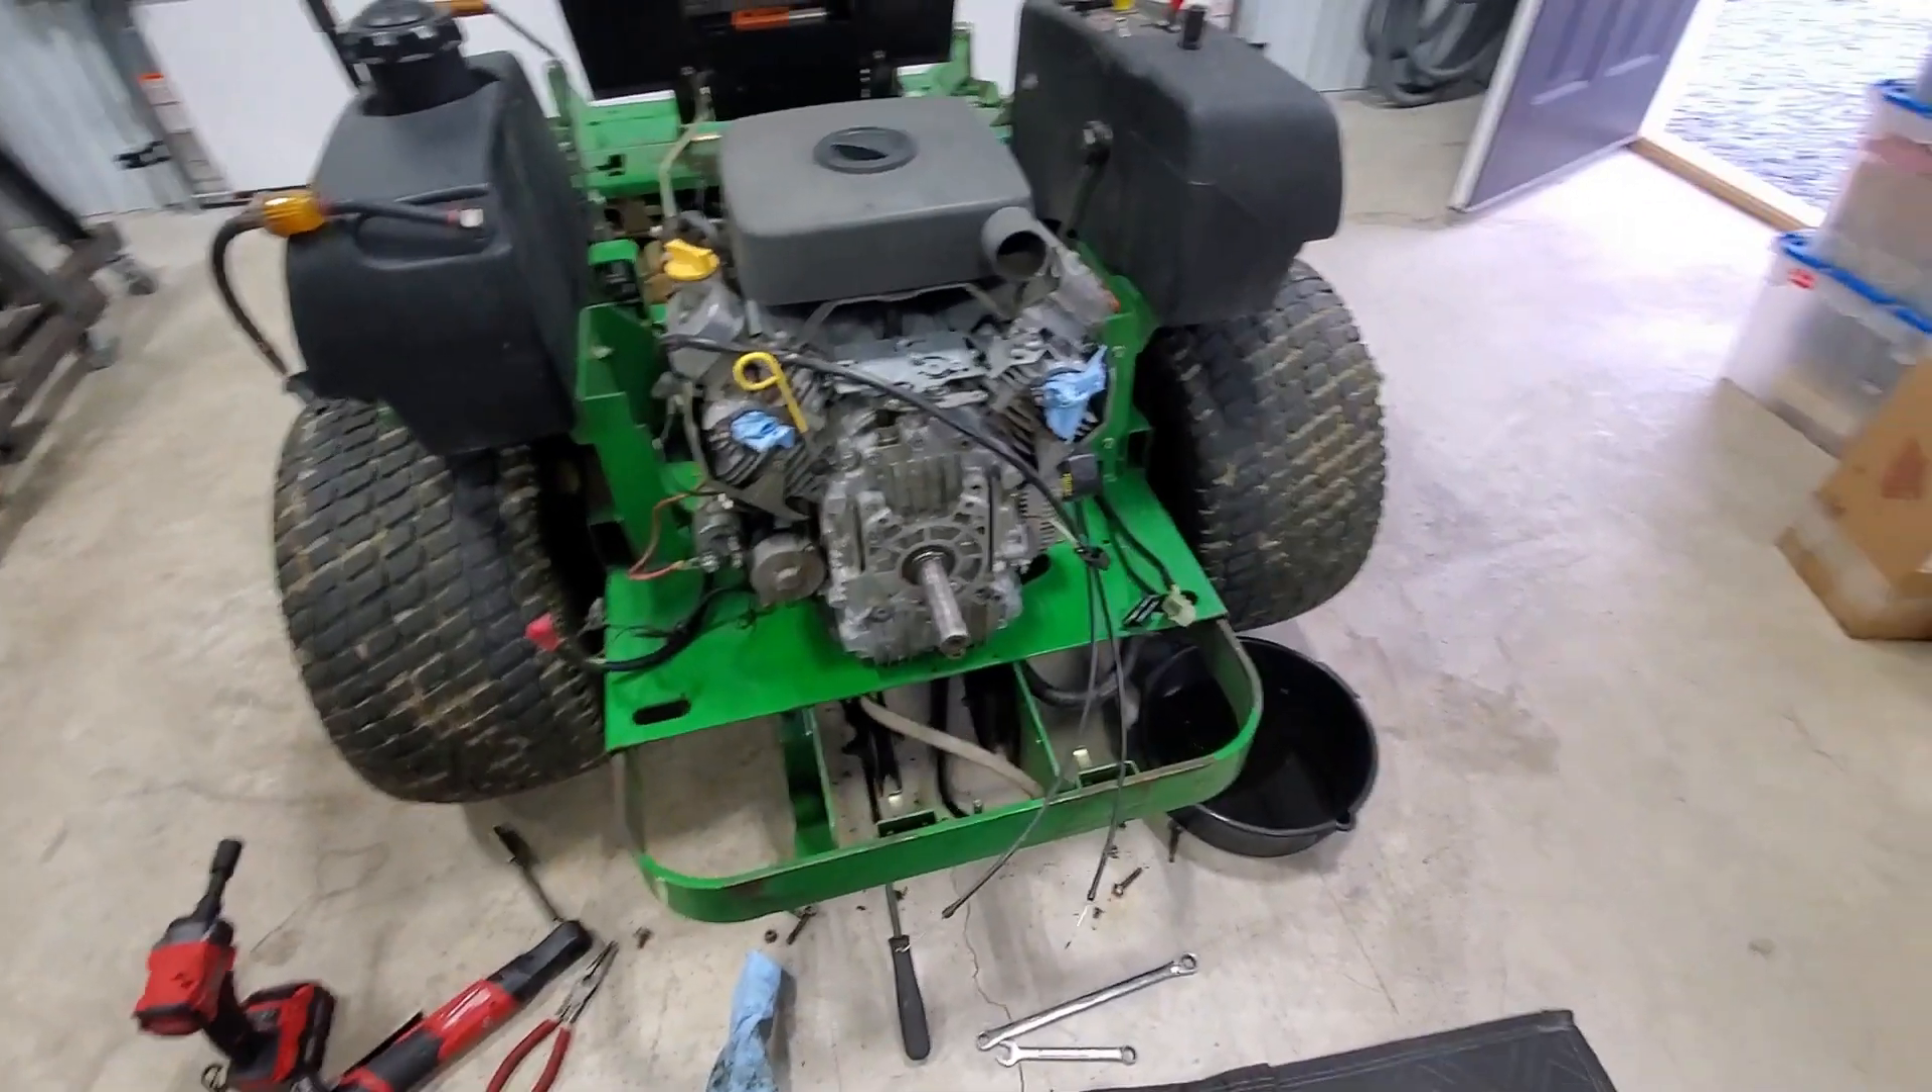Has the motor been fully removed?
No.